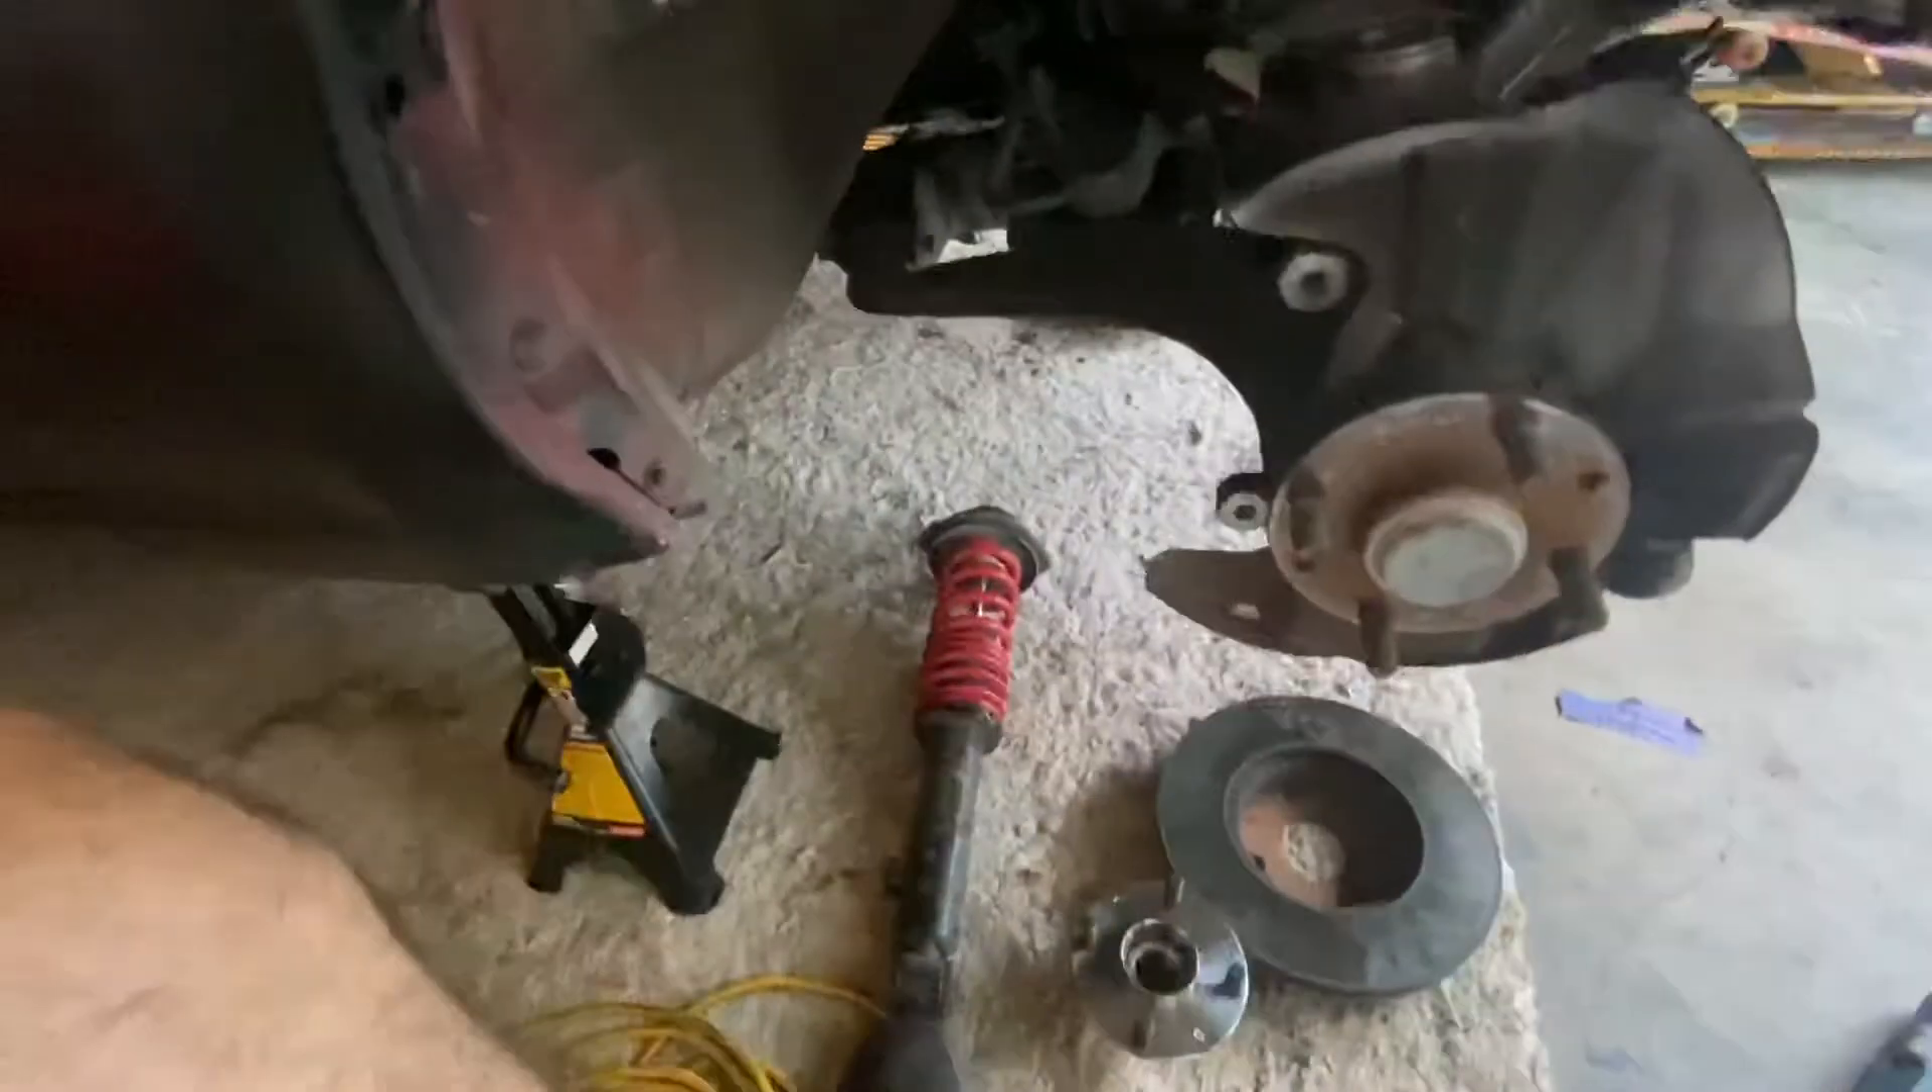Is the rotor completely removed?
Yes.